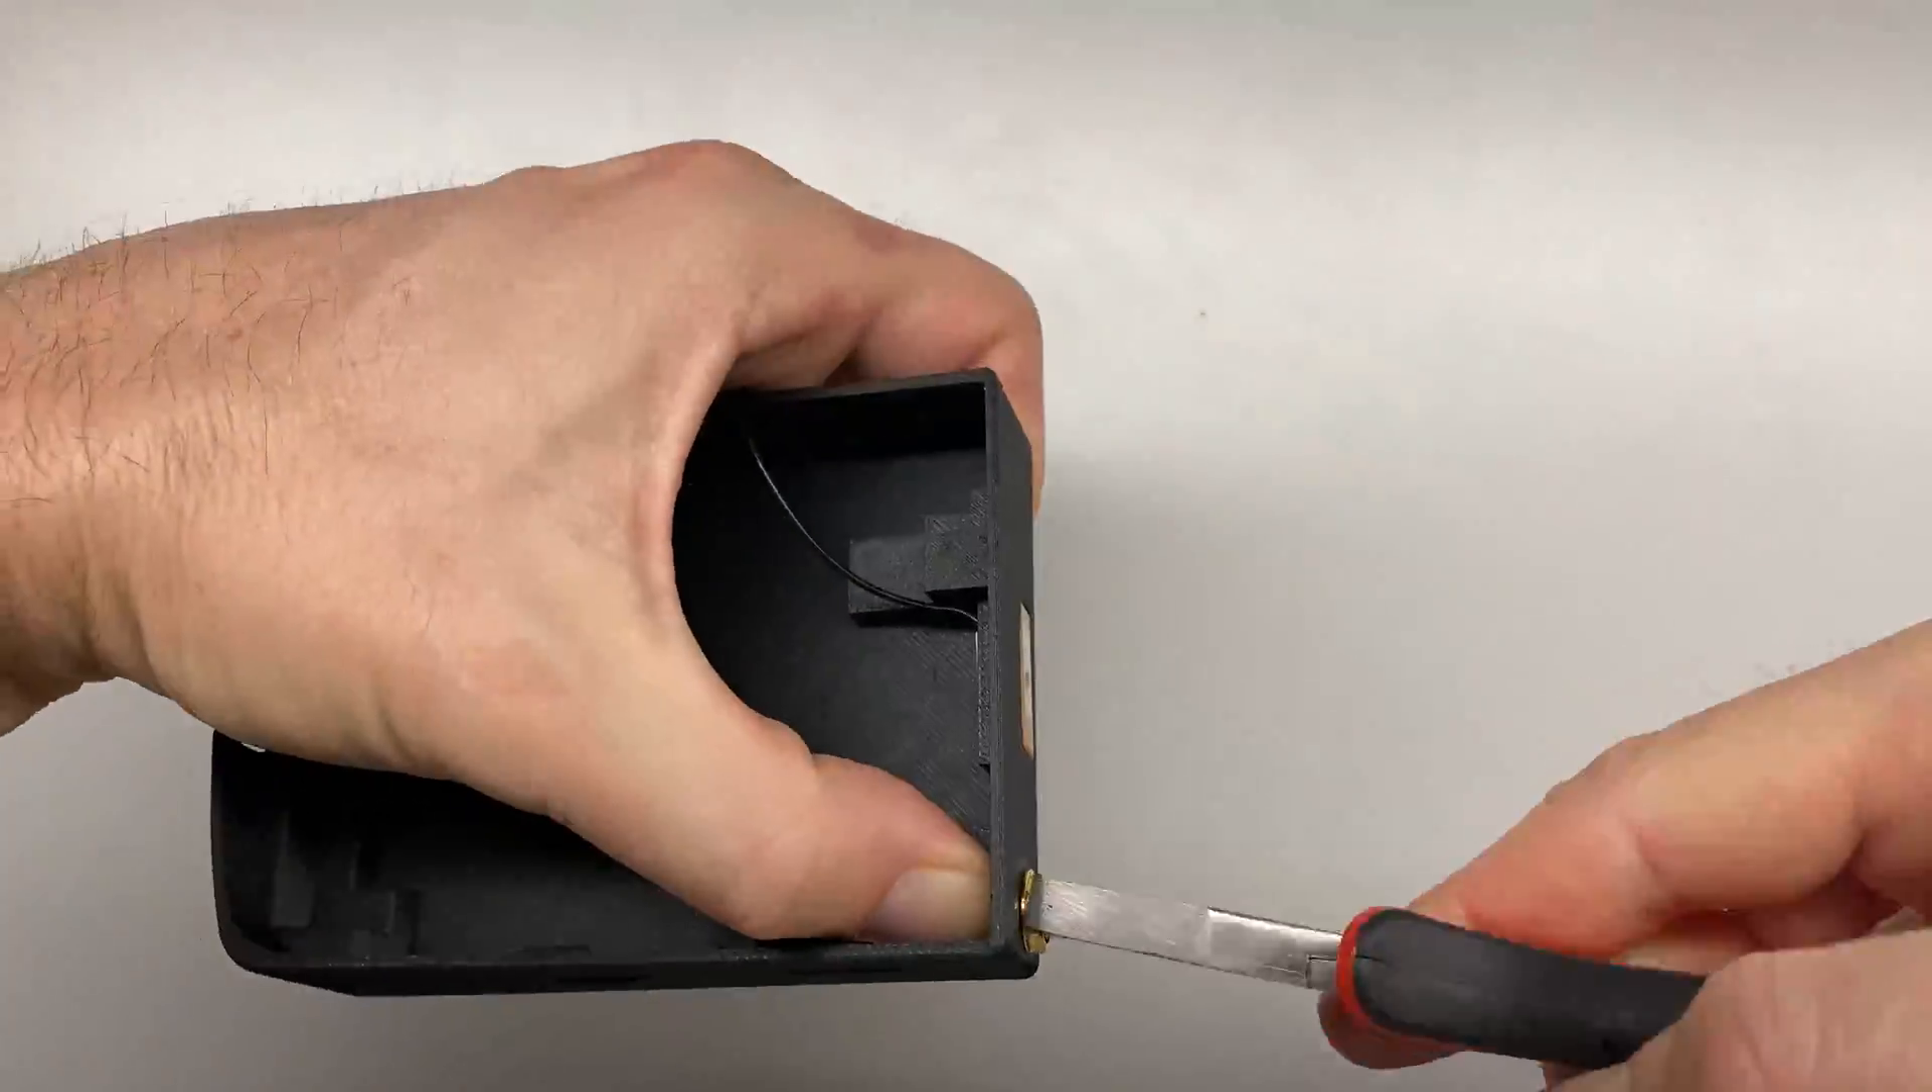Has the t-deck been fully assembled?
No.